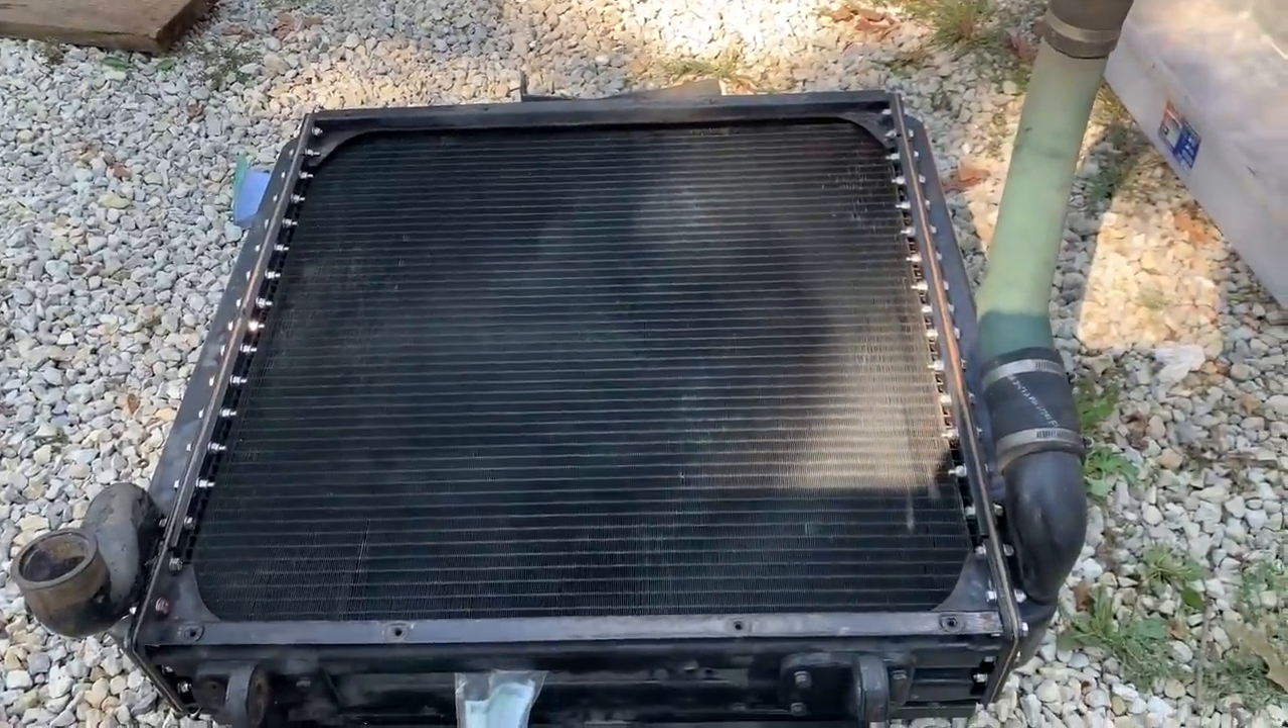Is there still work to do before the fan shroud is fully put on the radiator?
Yes.